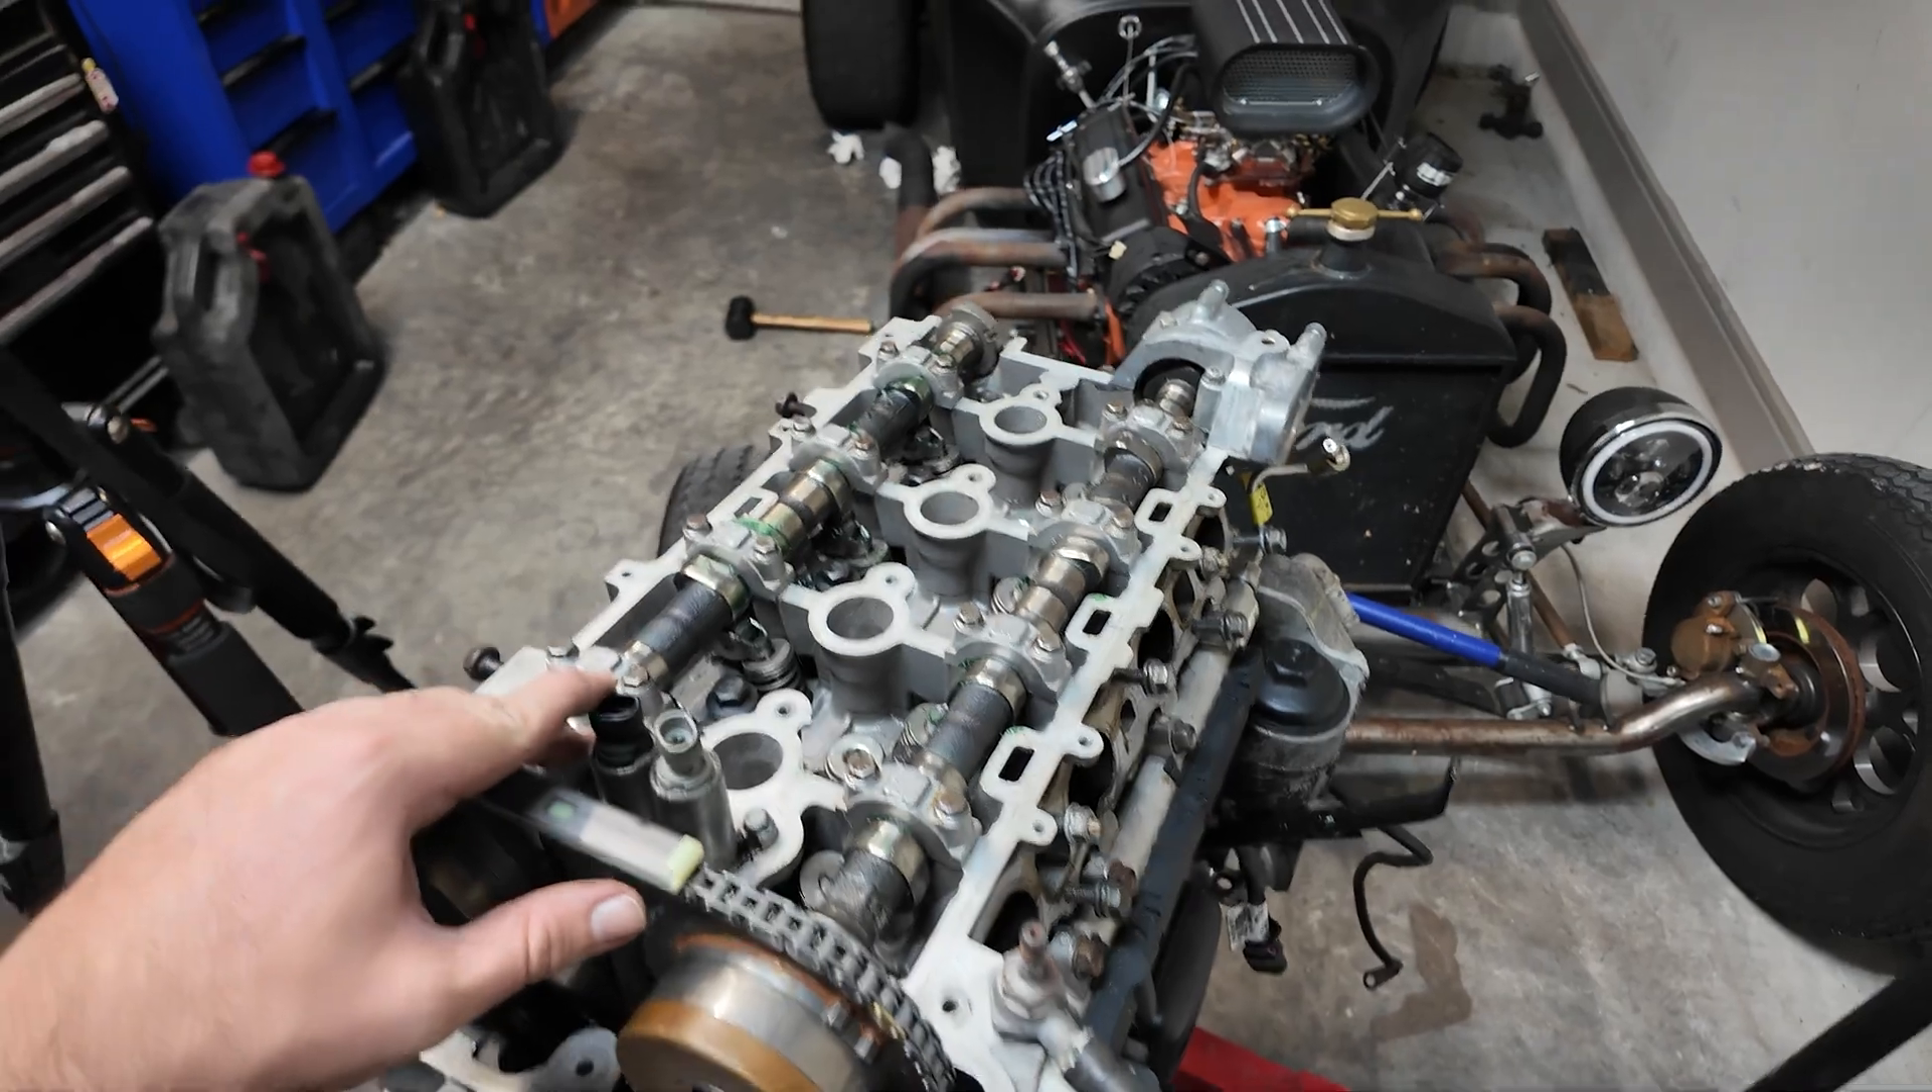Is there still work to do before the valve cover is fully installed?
Yes.